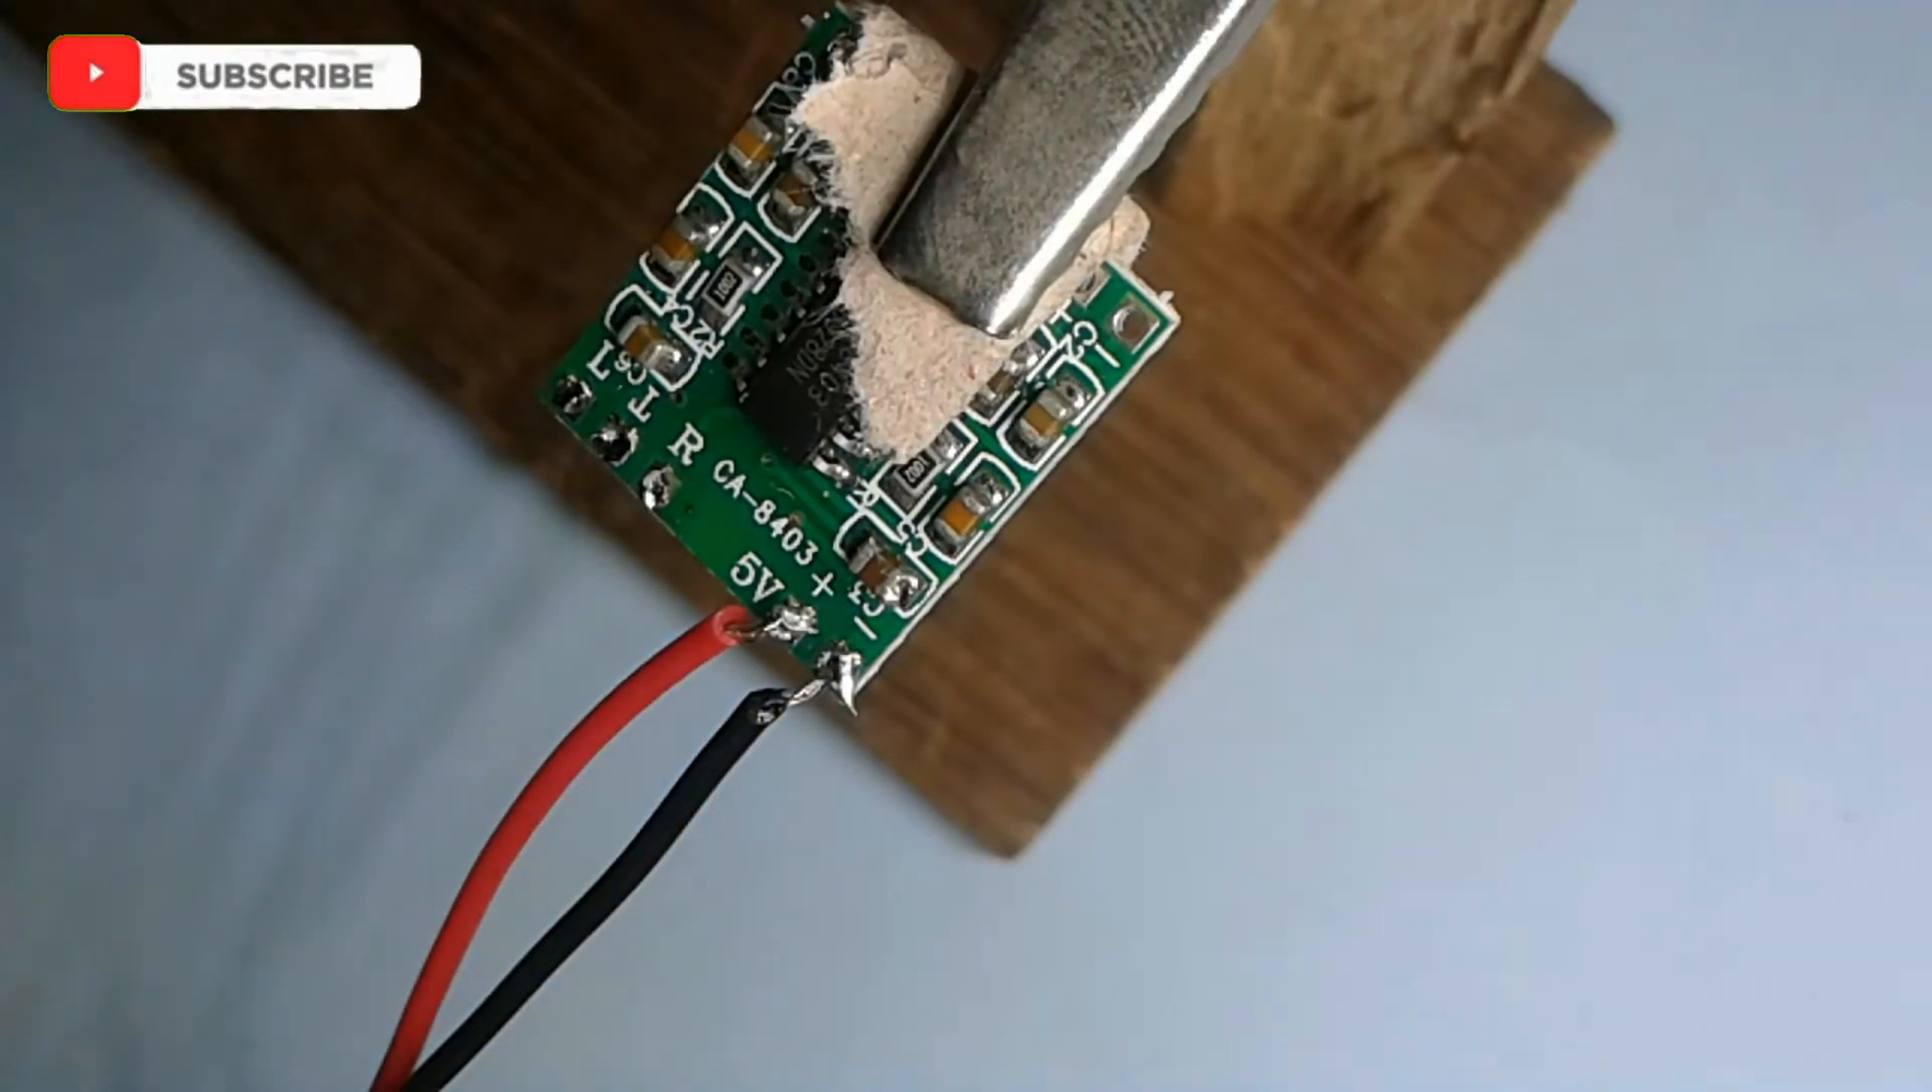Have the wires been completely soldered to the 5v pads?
Yes.